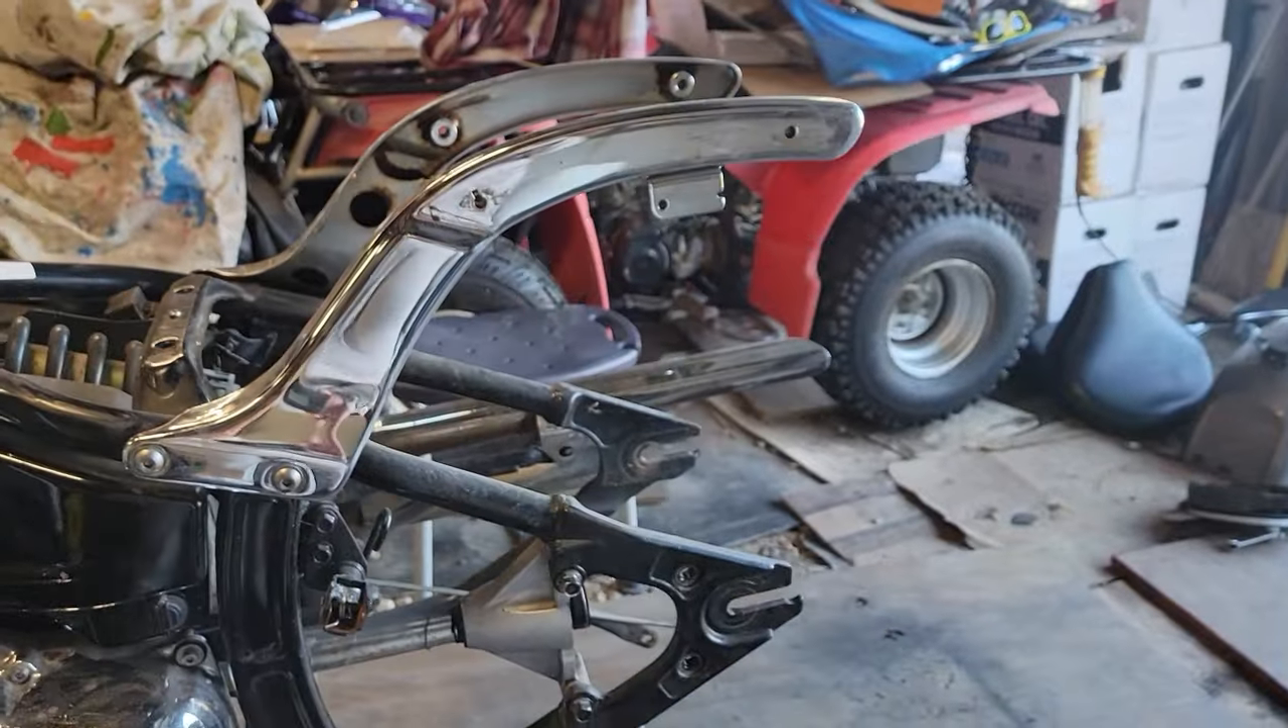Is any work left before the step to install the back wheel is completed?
Yes.